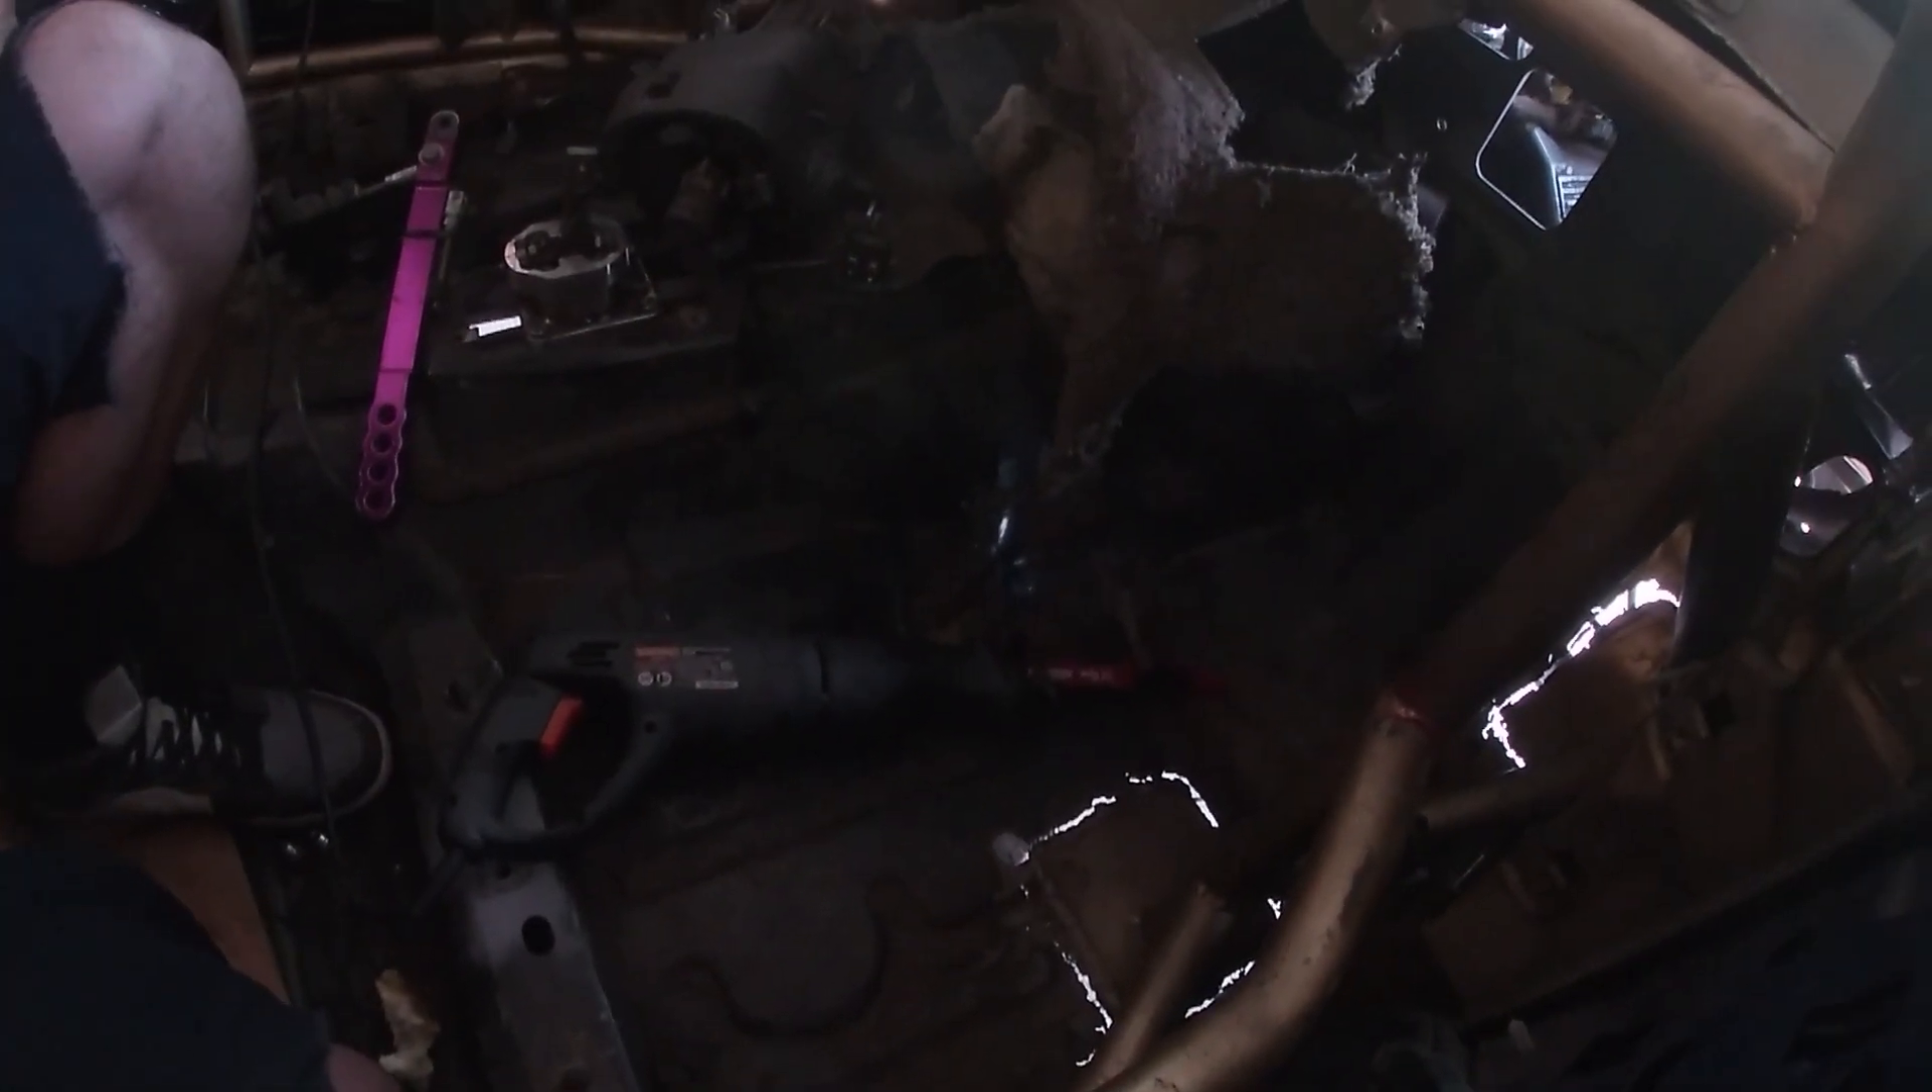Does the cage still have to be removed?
Yes.